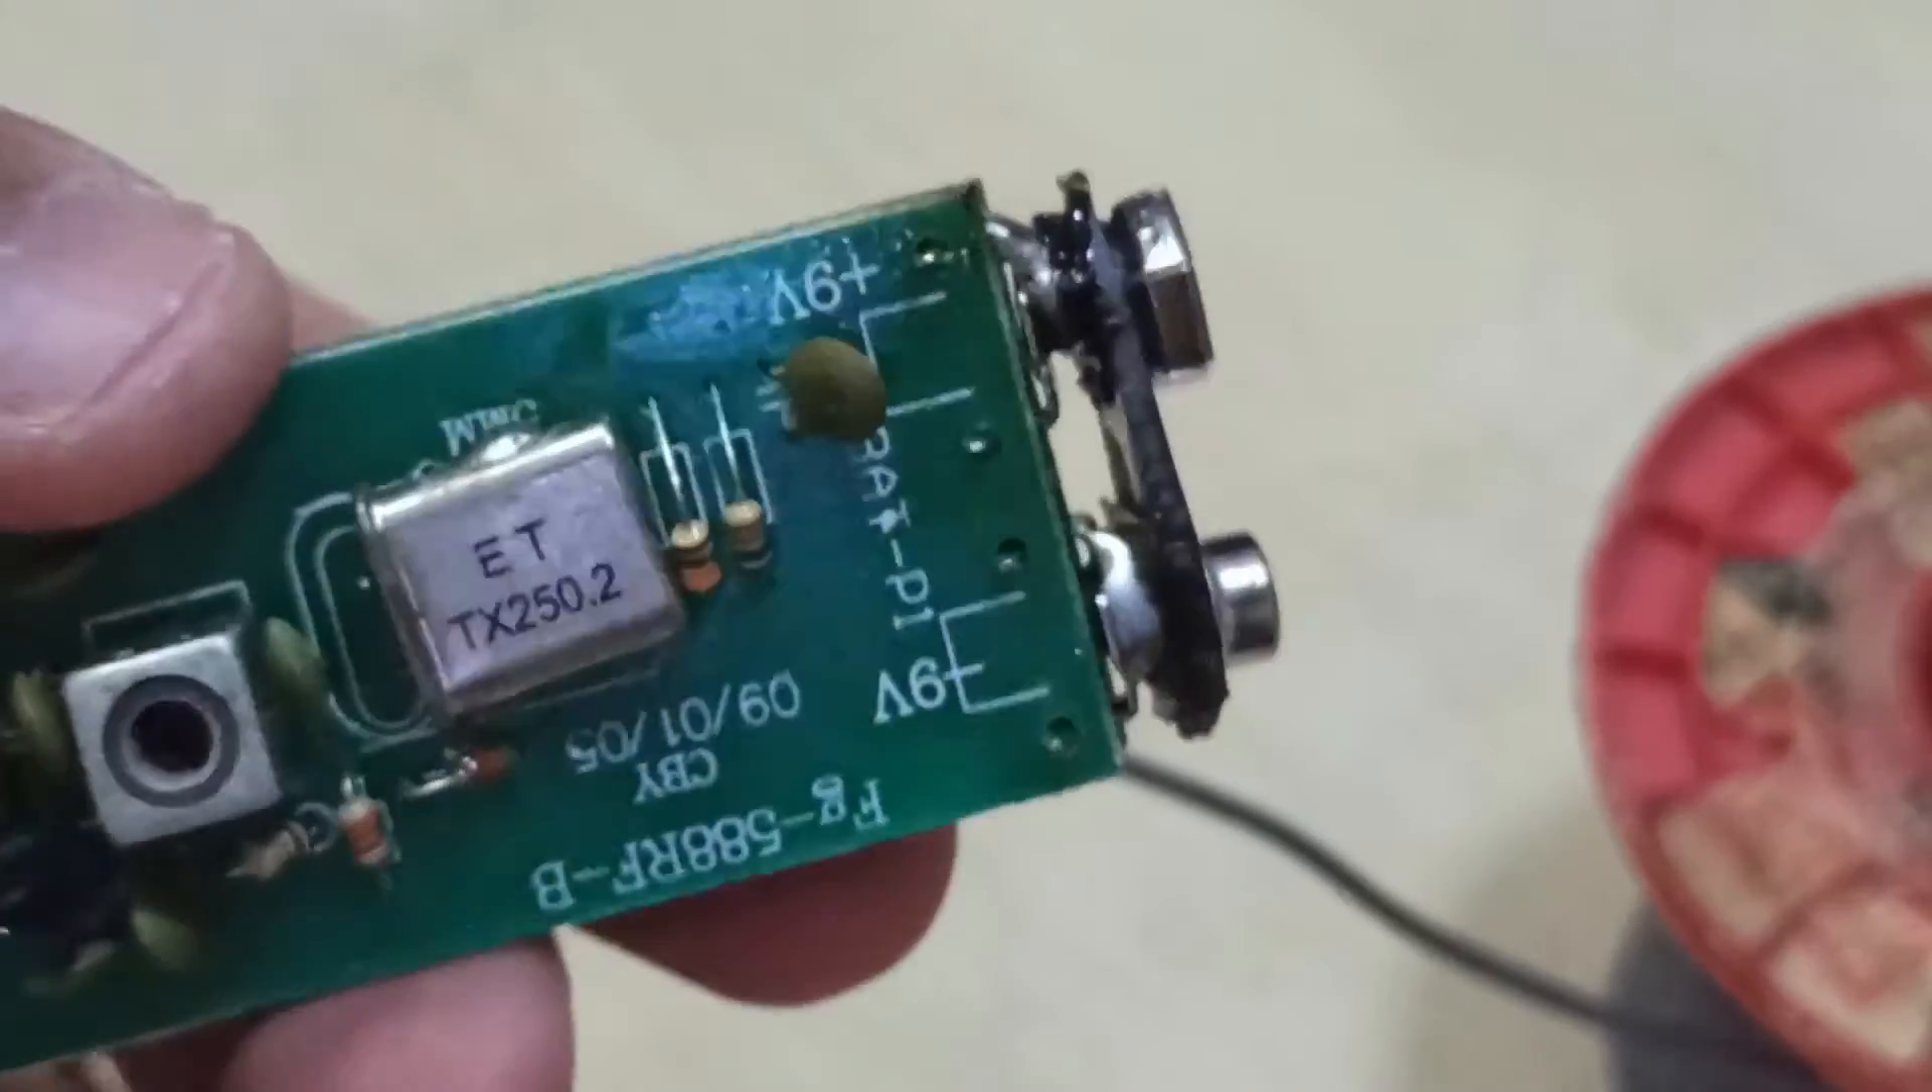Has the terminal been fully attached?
Yes.